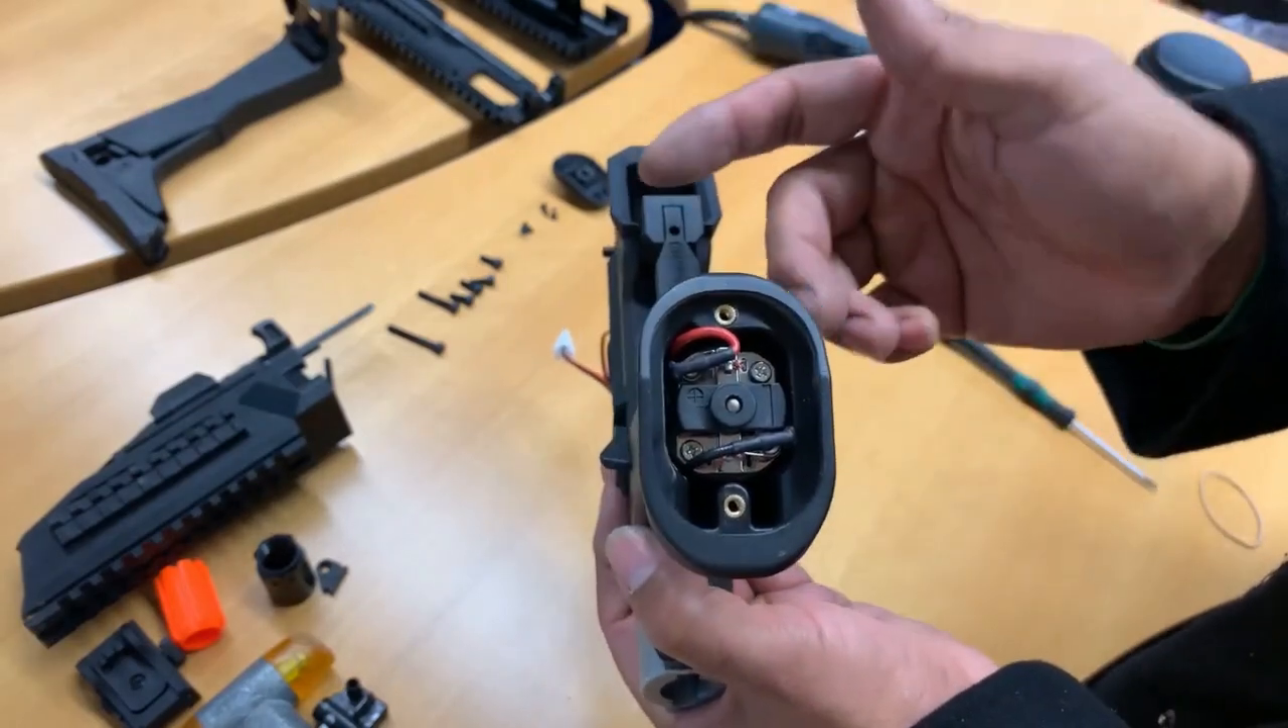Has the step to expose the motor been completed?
Yes.